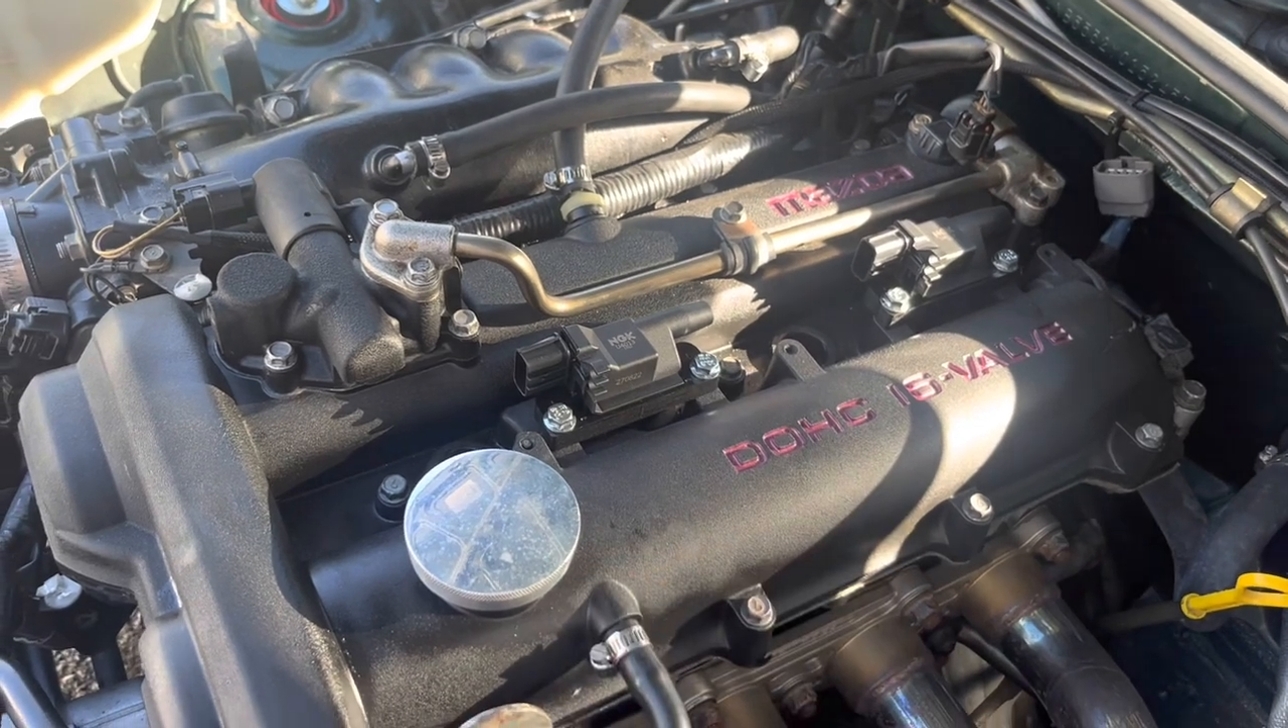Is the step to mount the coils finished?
Yes.